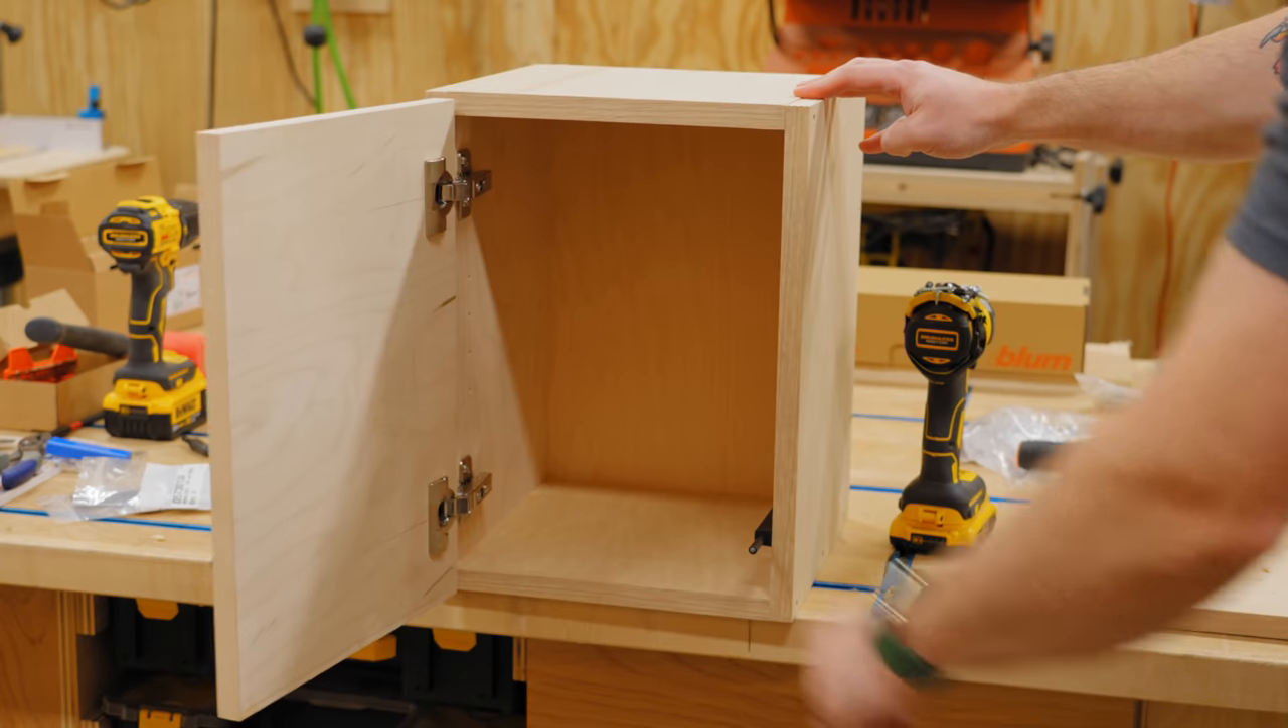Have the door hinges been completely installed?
Yes.